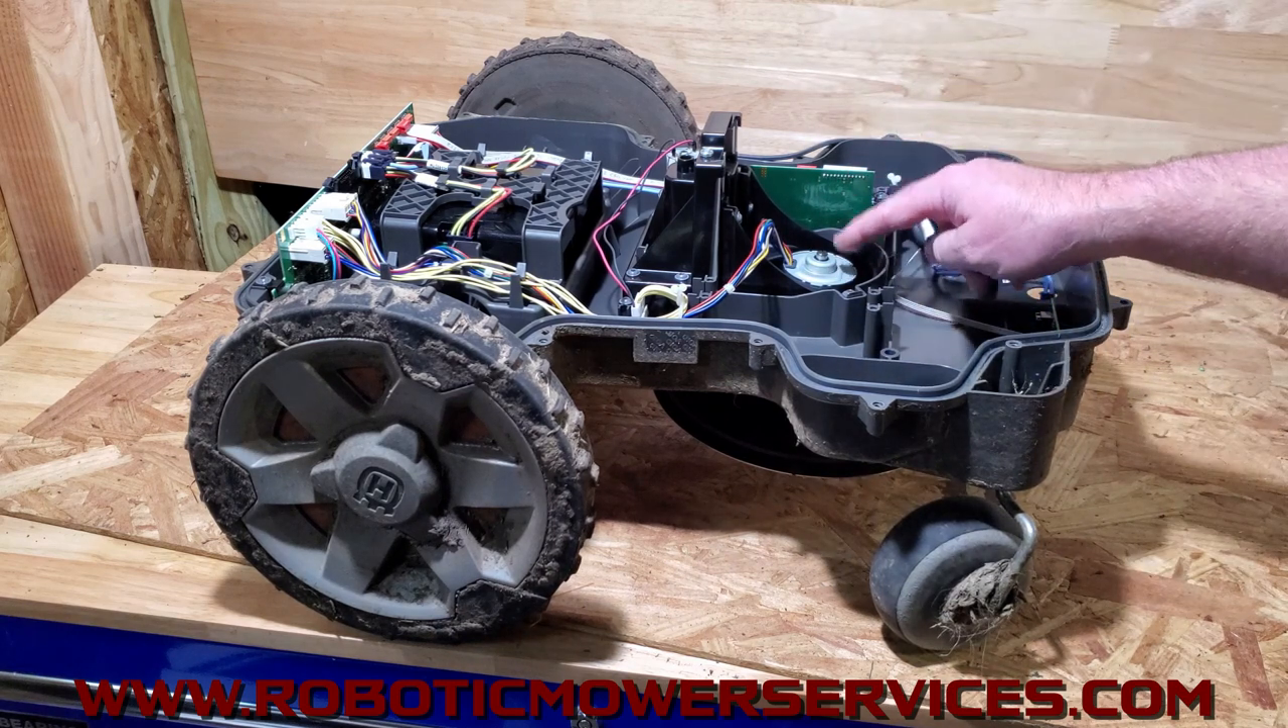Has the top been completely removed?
Yes.